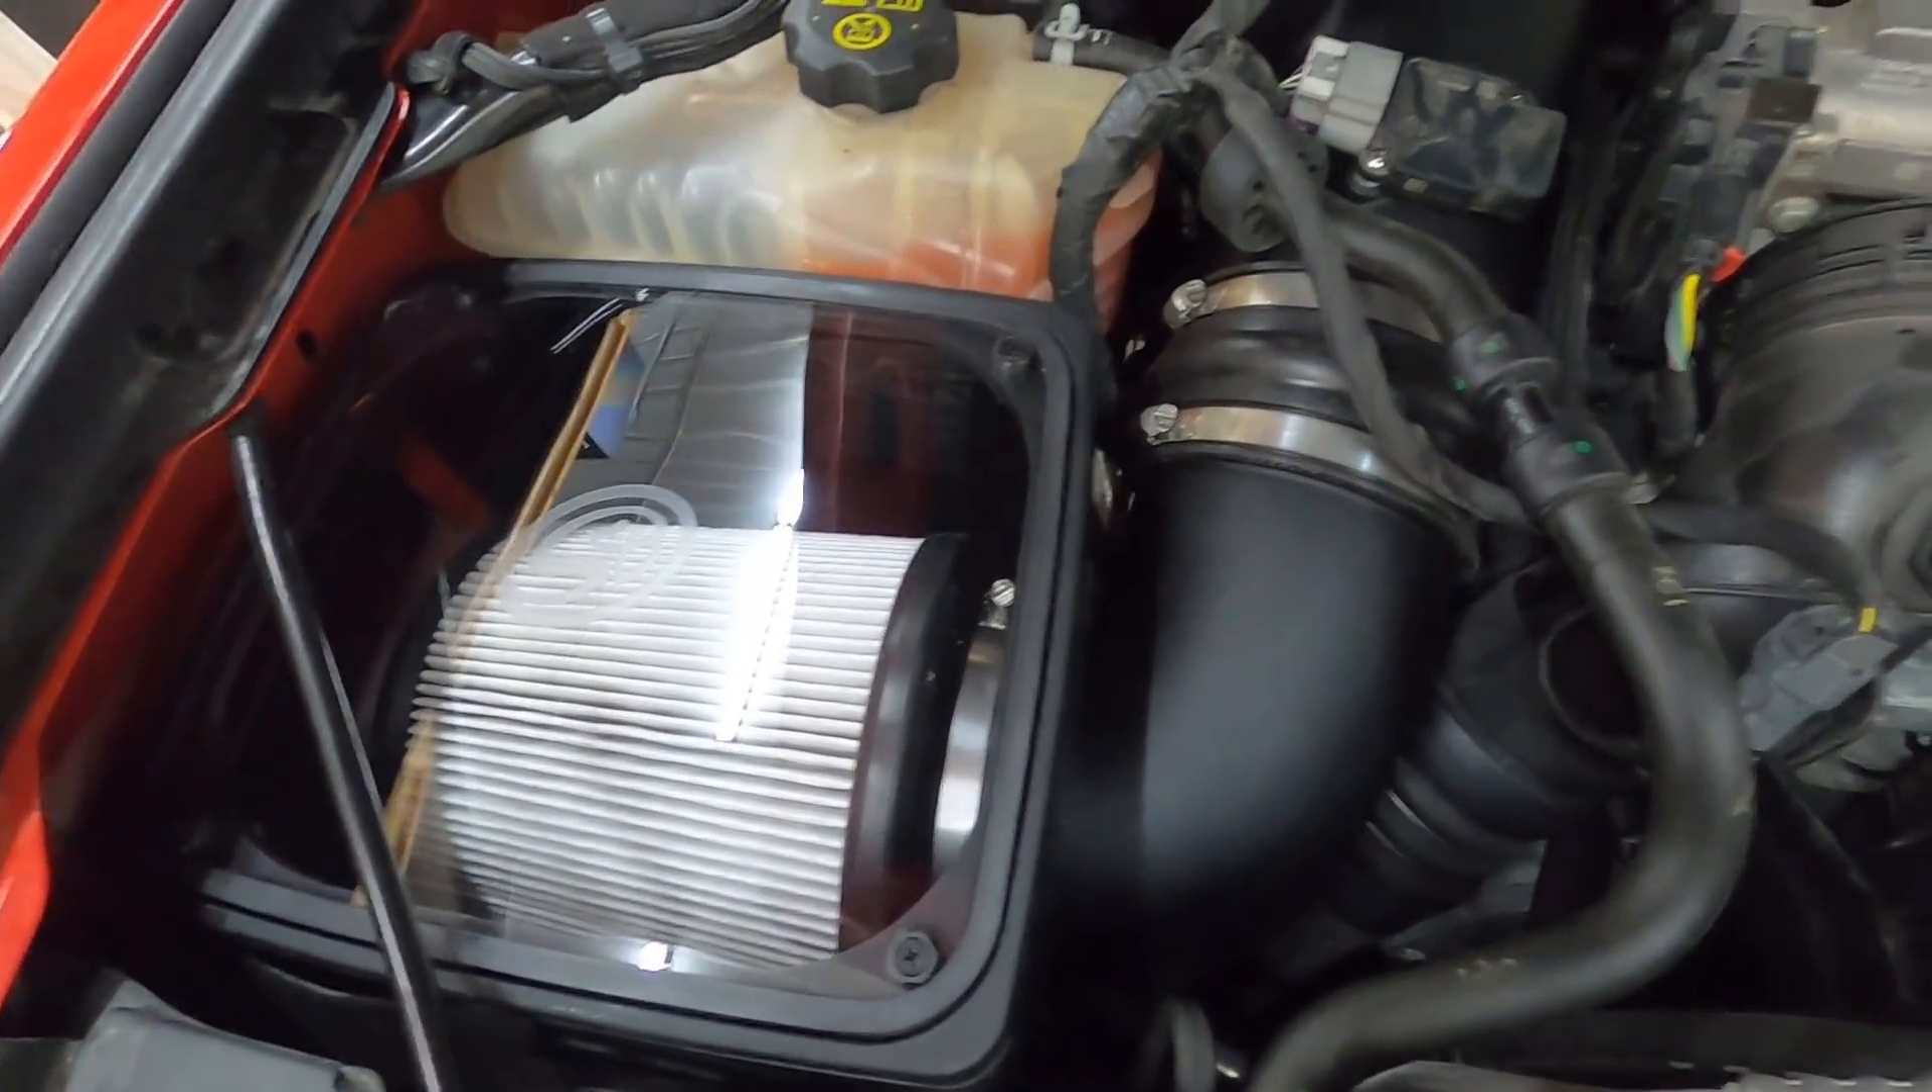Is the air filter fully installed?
Yes.